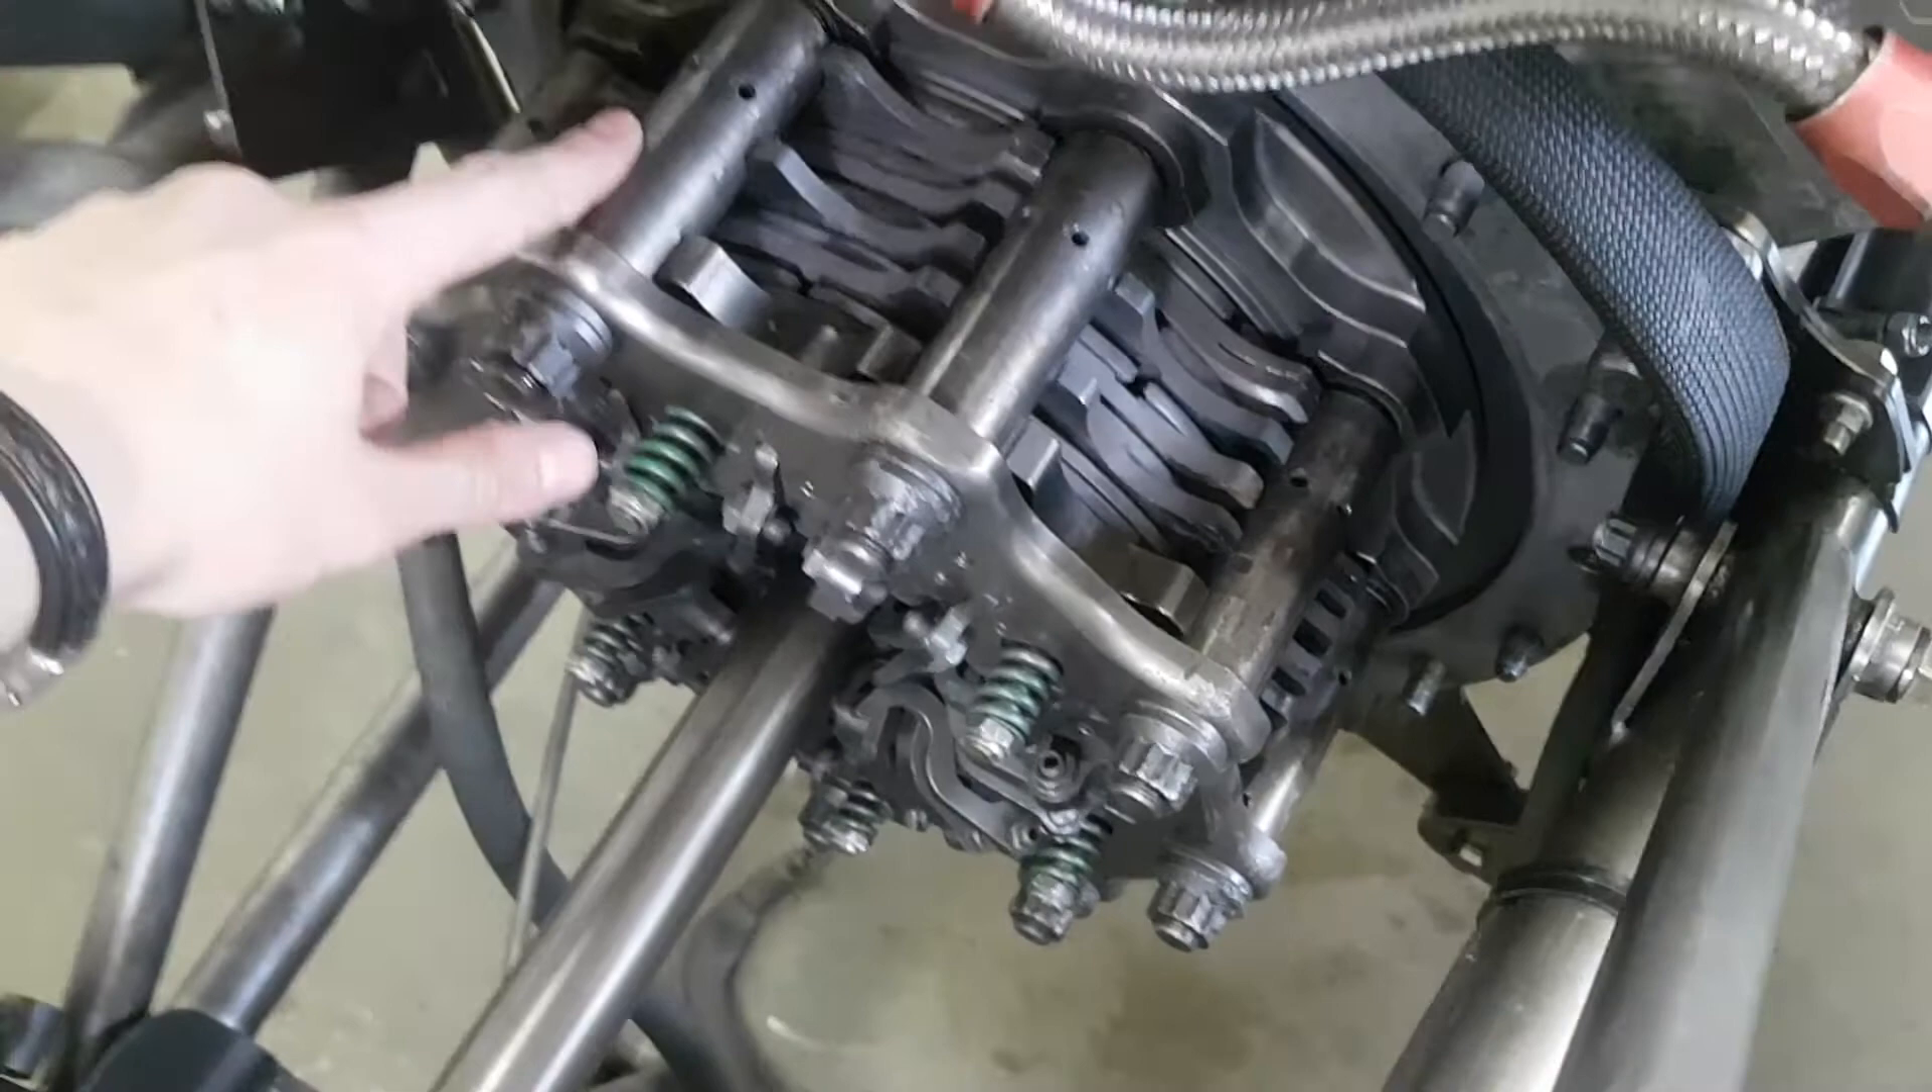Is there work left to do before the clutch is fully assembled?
No.